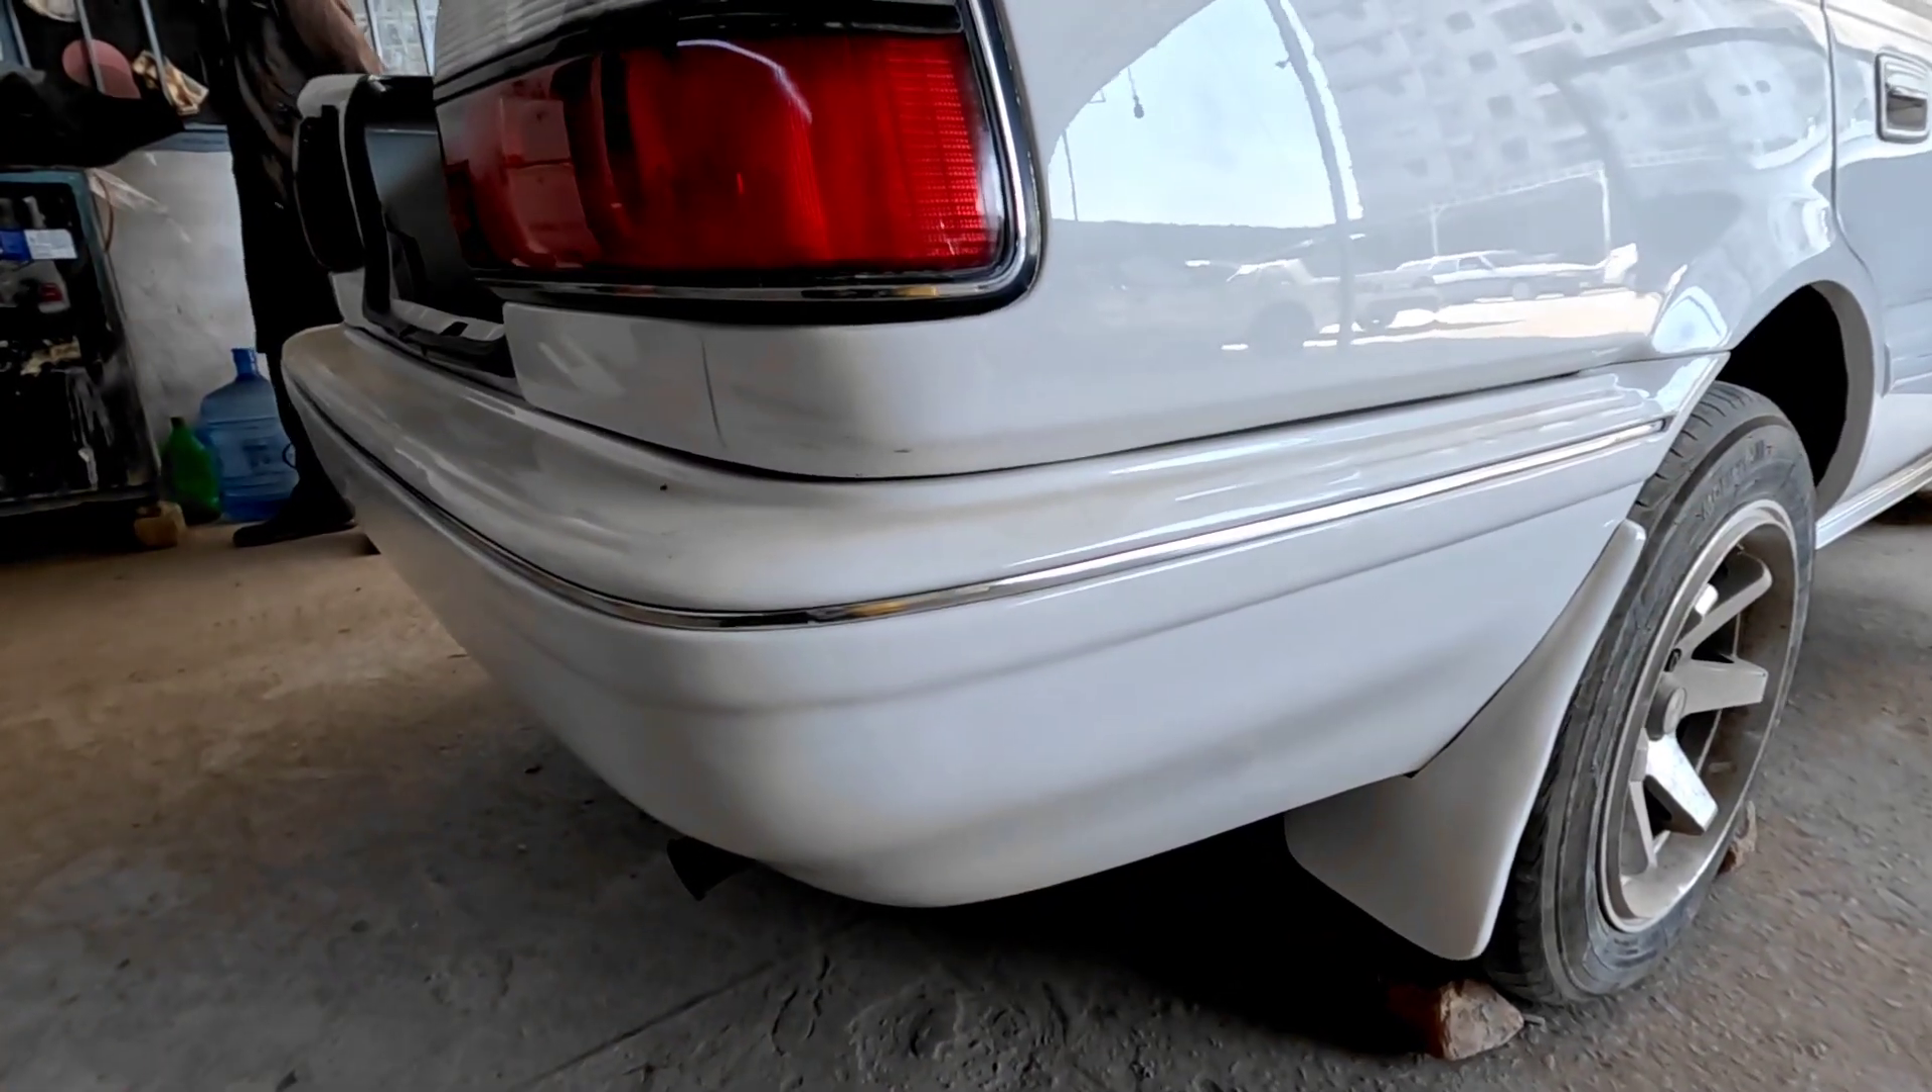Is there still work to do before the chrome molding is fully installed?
No.